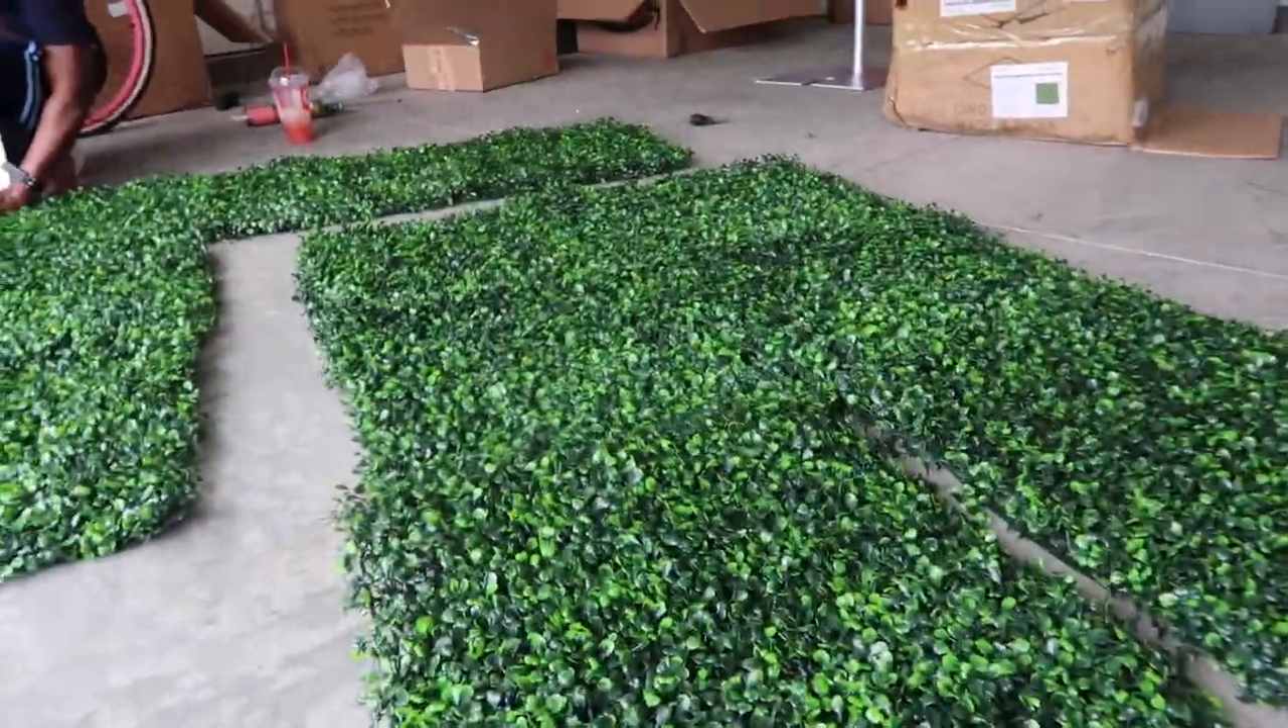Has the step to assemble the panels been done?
No.